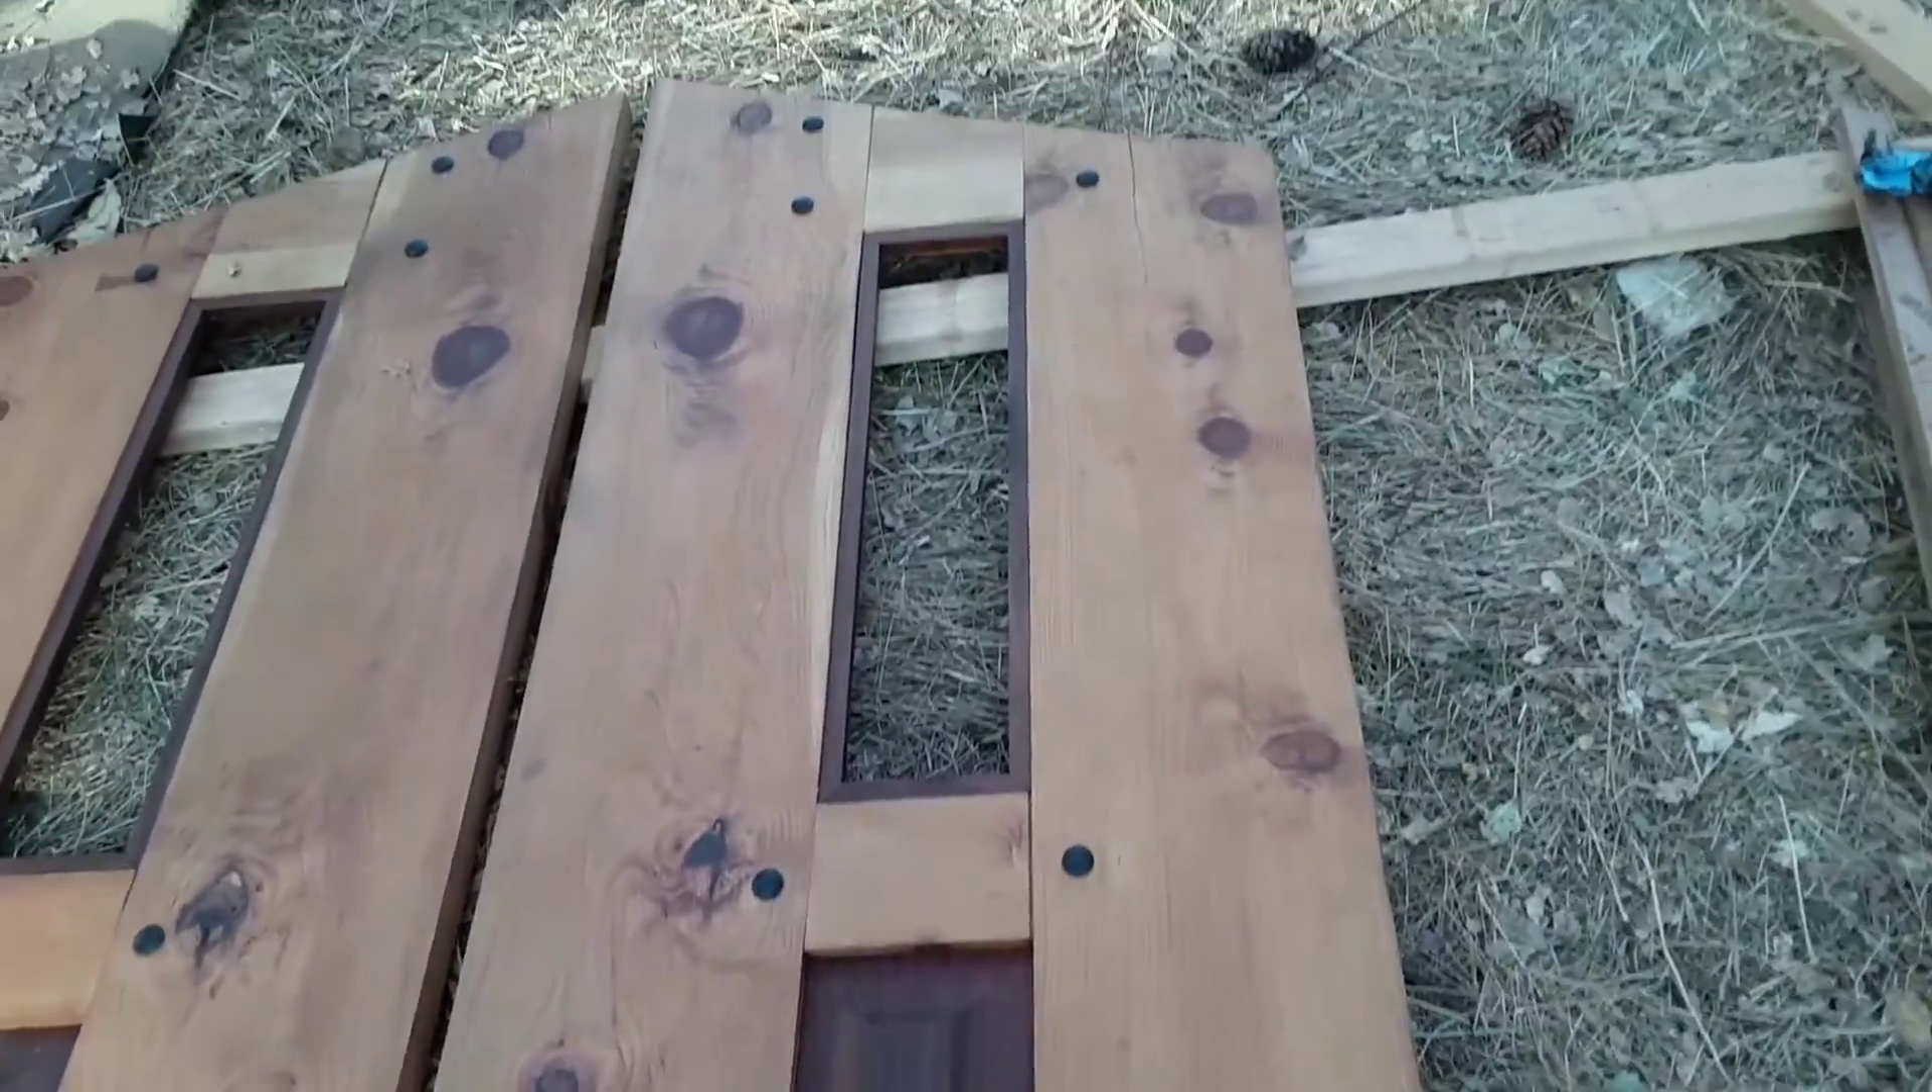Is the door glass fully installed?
No.